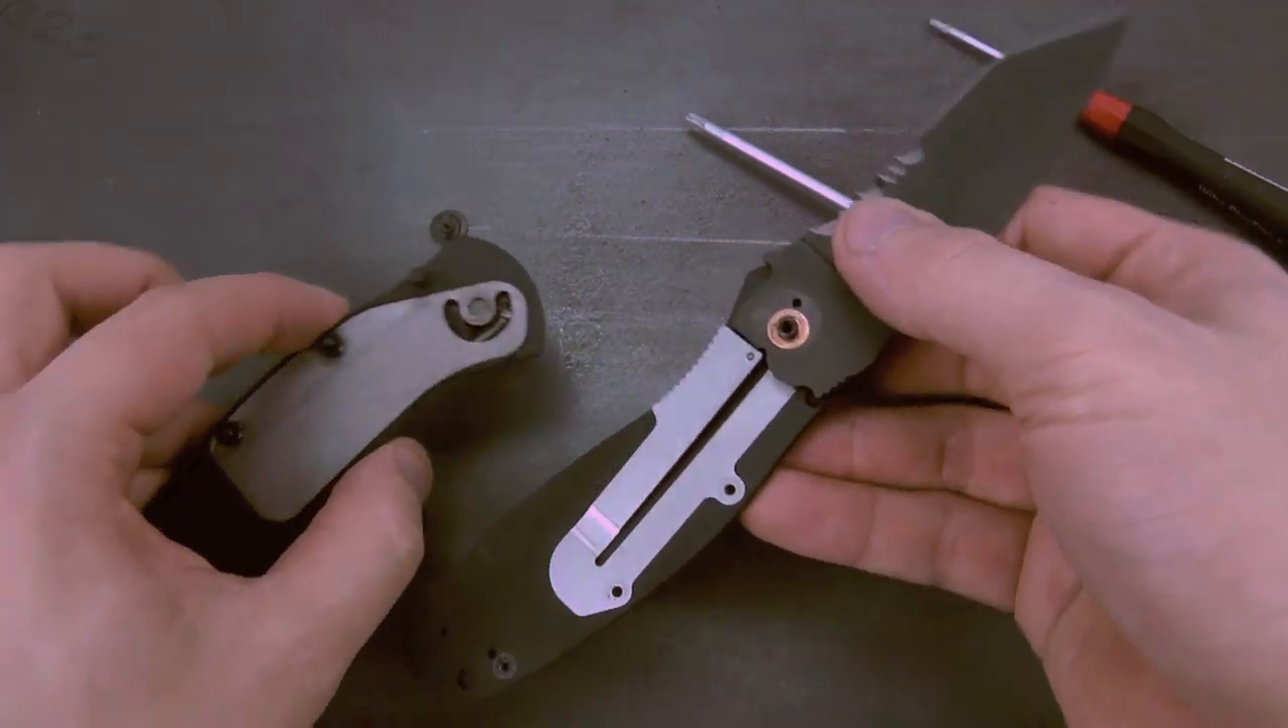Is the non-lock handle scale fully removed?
Yes.